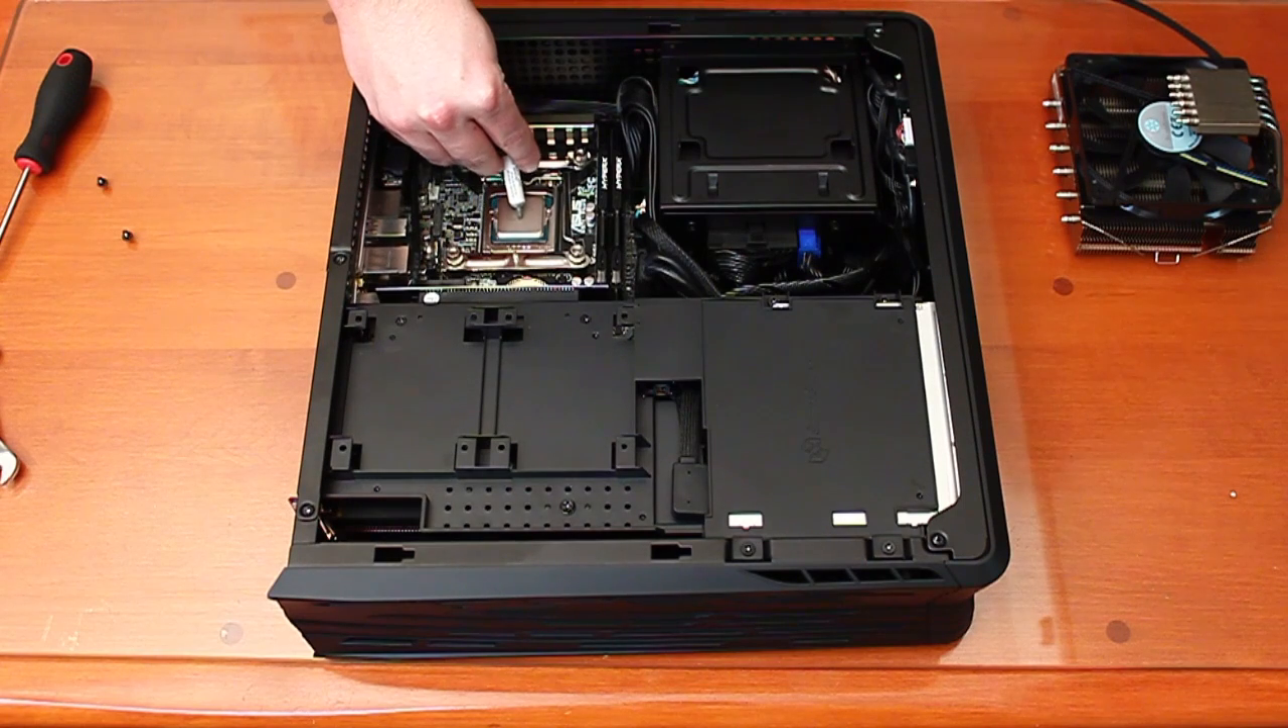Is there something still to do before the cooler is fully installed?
Yes.